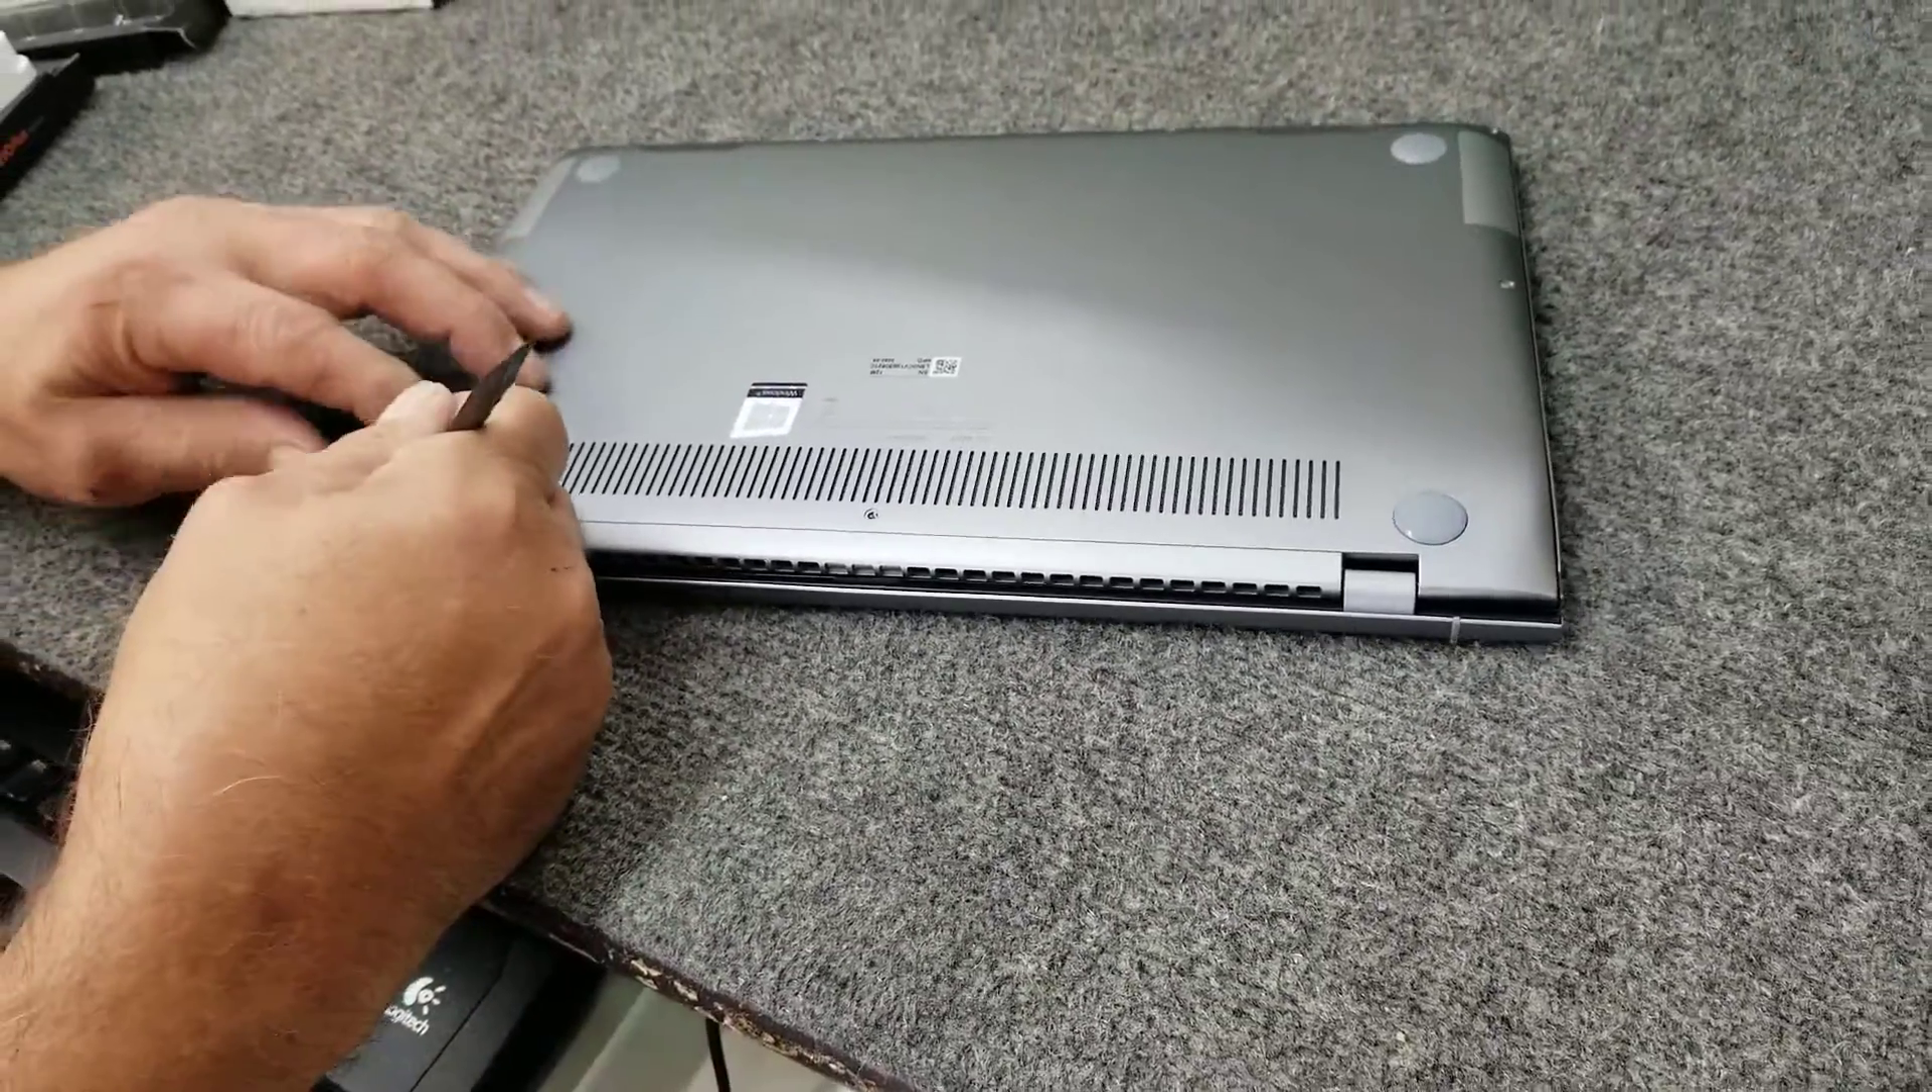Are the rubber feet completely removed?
No.